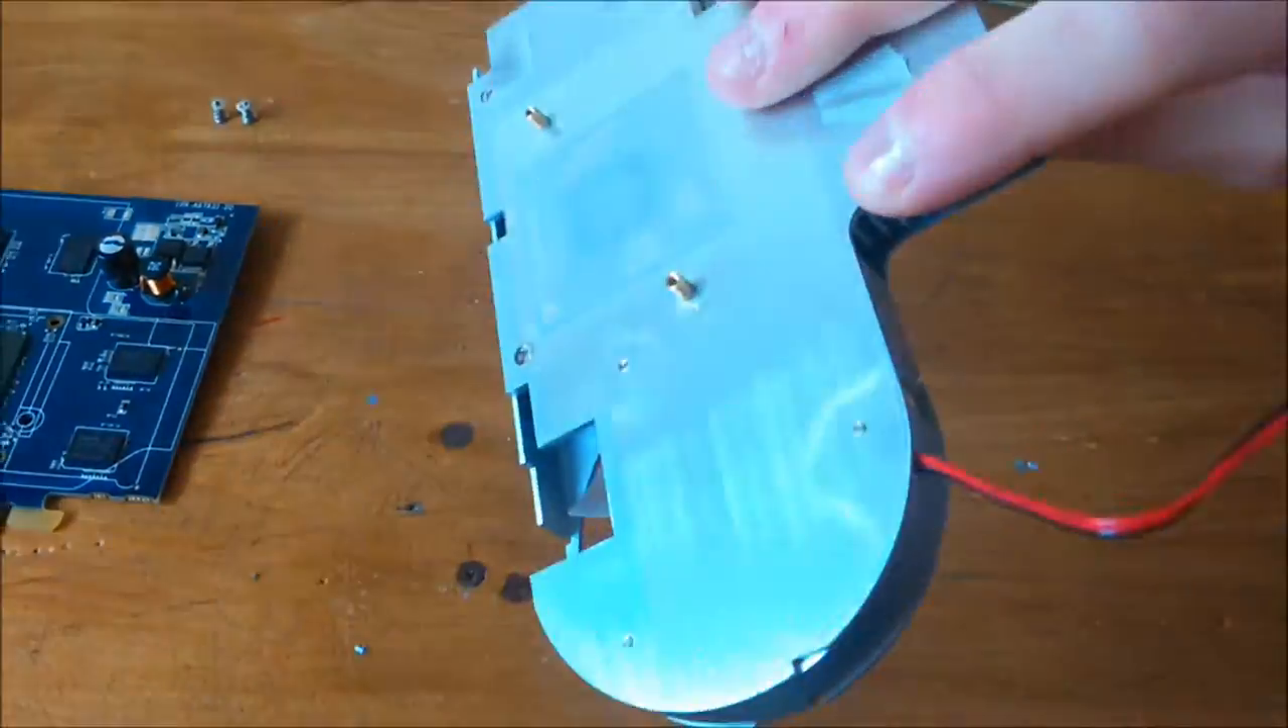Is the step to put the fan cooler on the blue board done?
No.